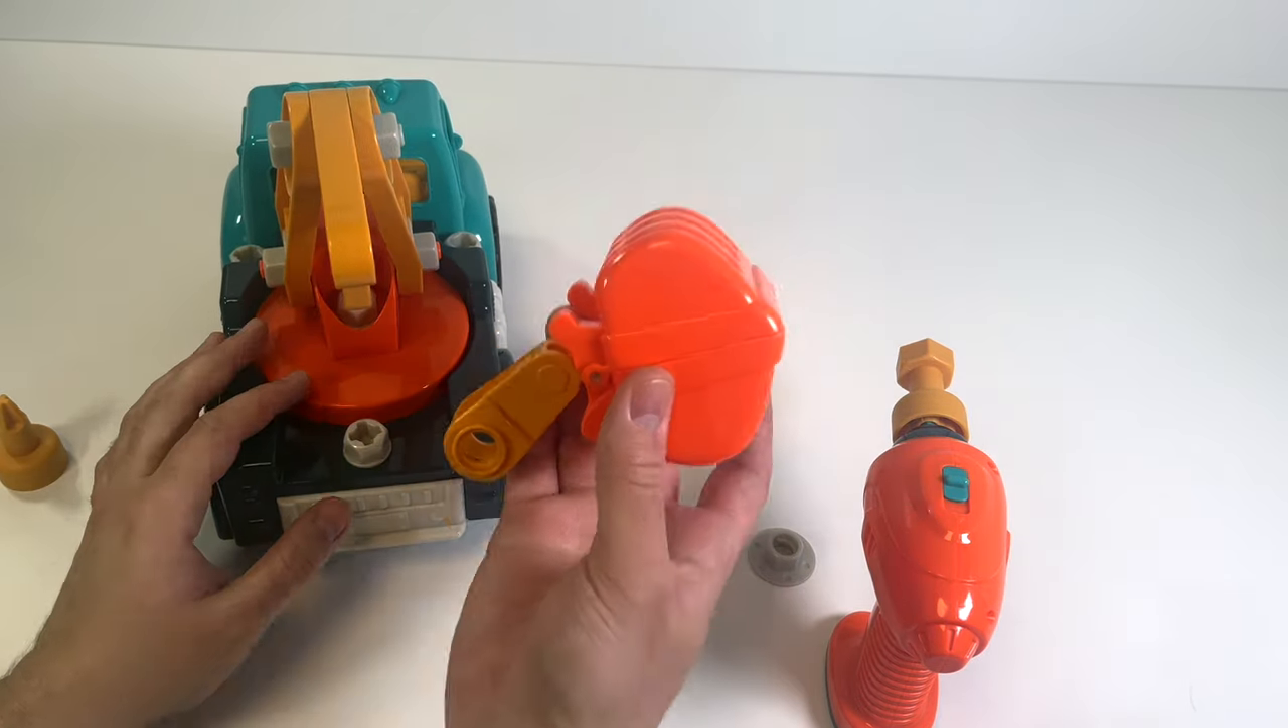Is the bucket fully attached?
No.